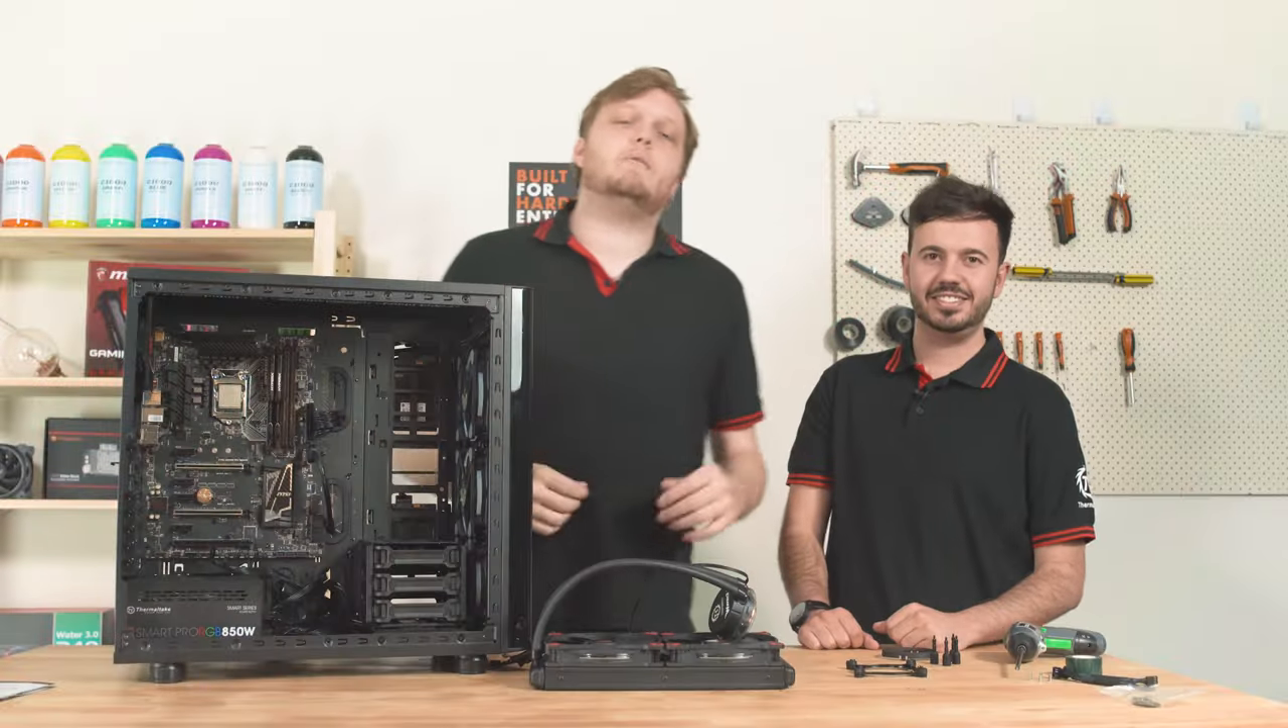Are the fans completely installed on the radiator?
Yes.